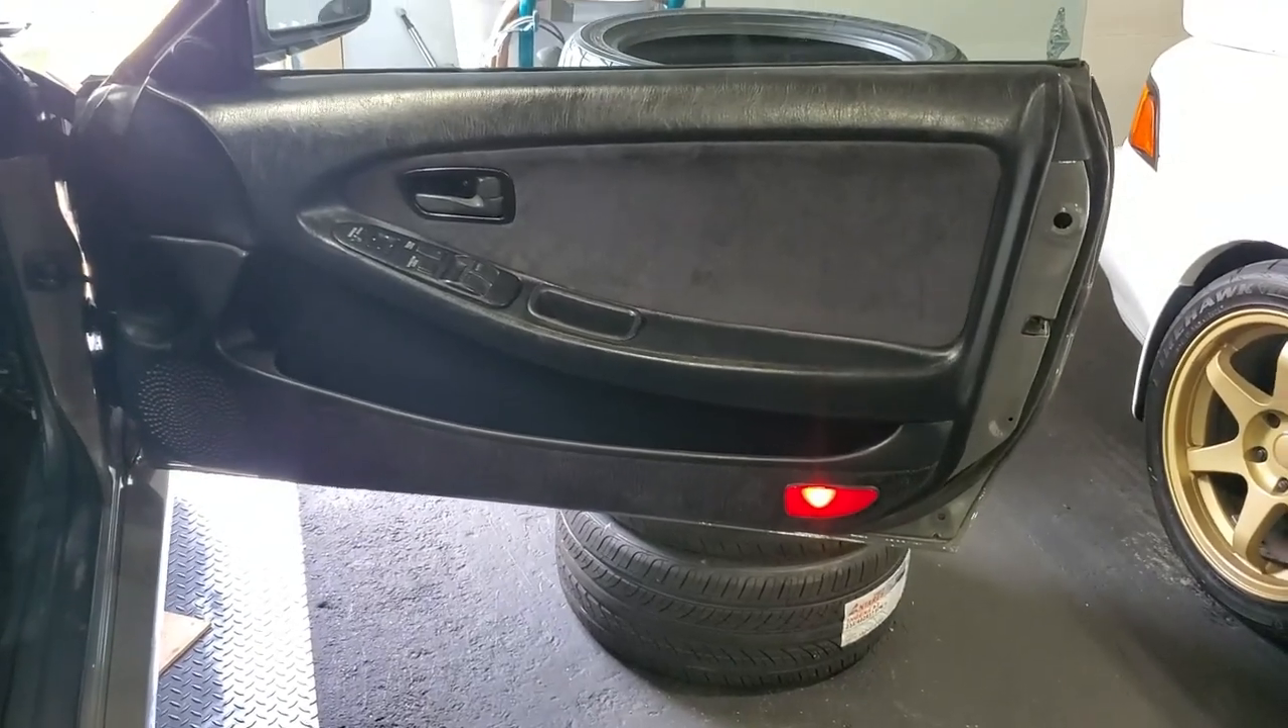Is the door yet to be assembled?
No.